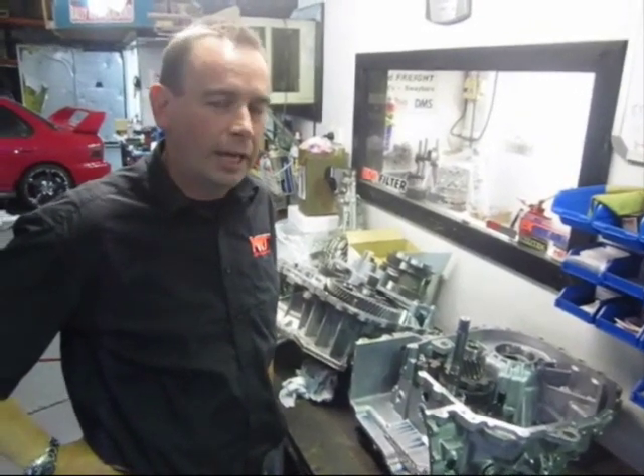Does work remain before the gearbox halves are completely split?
No.